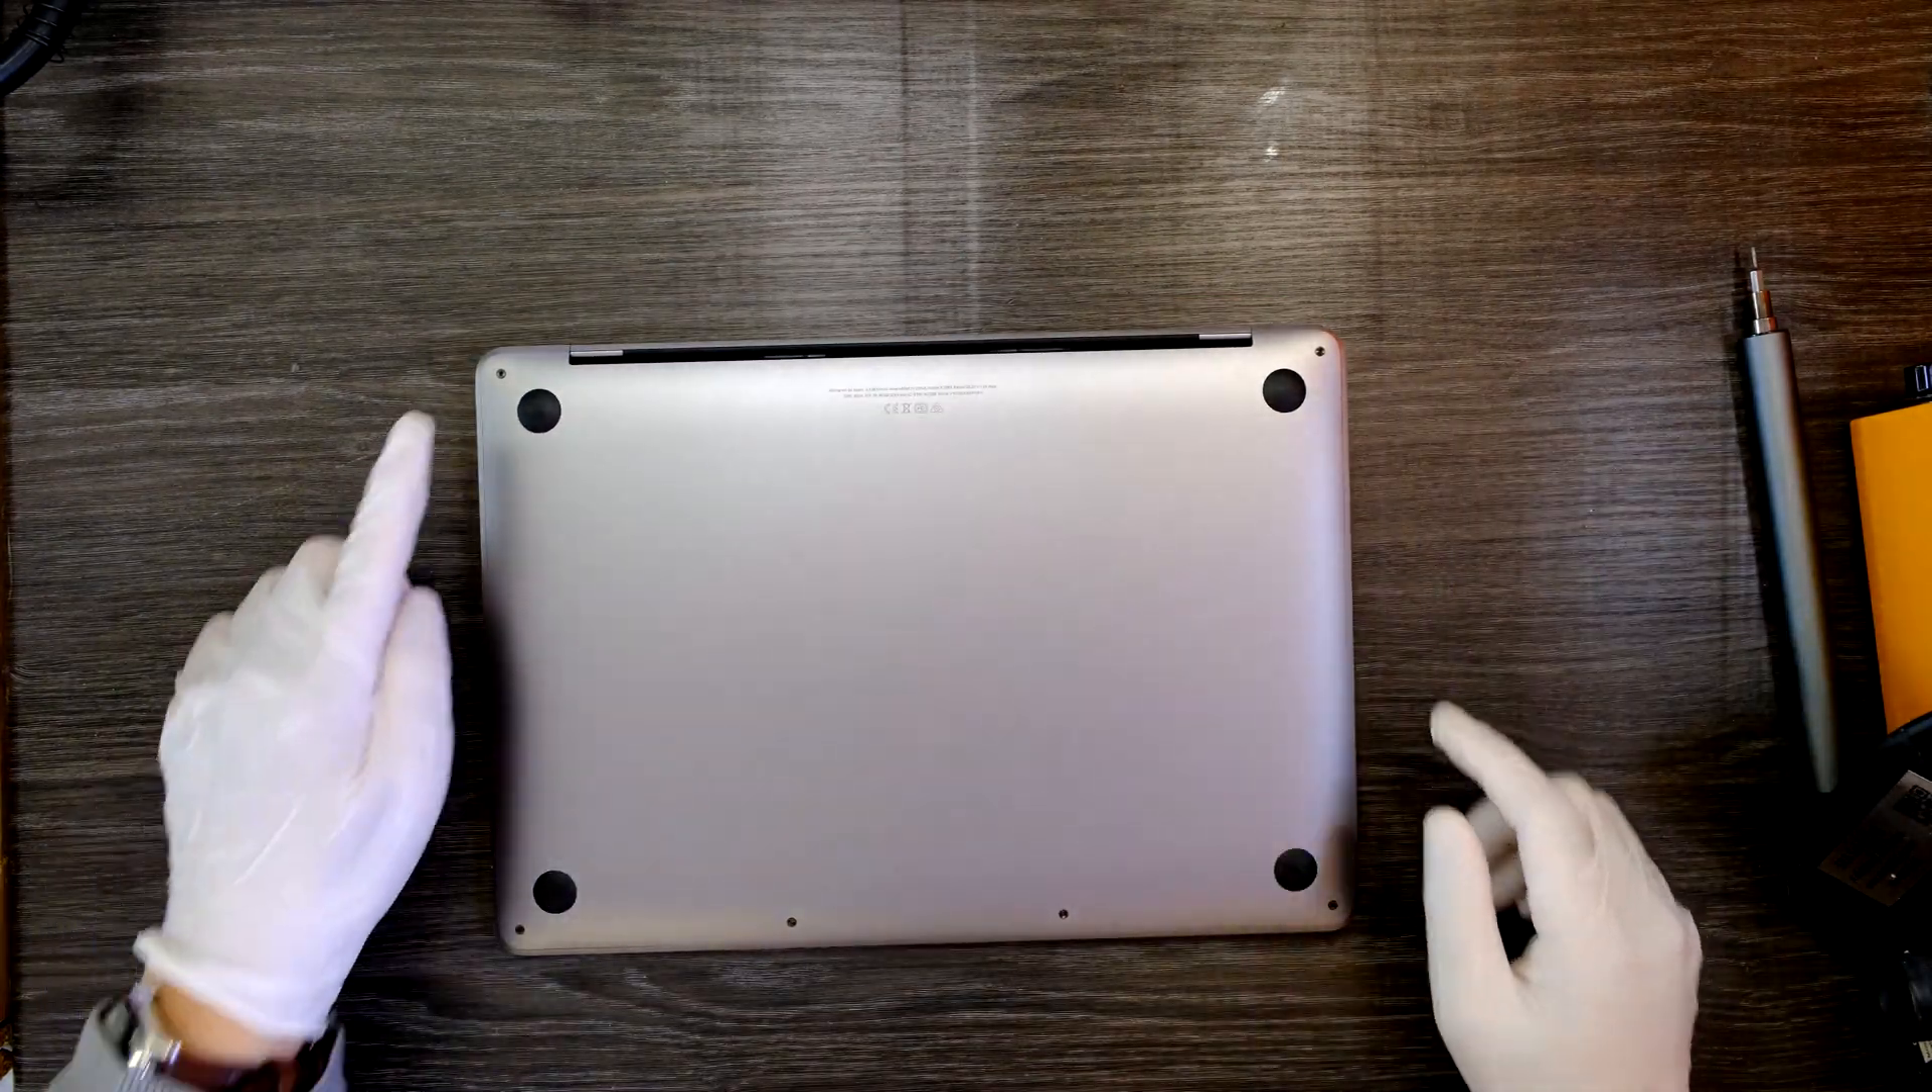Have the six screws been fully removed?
No.